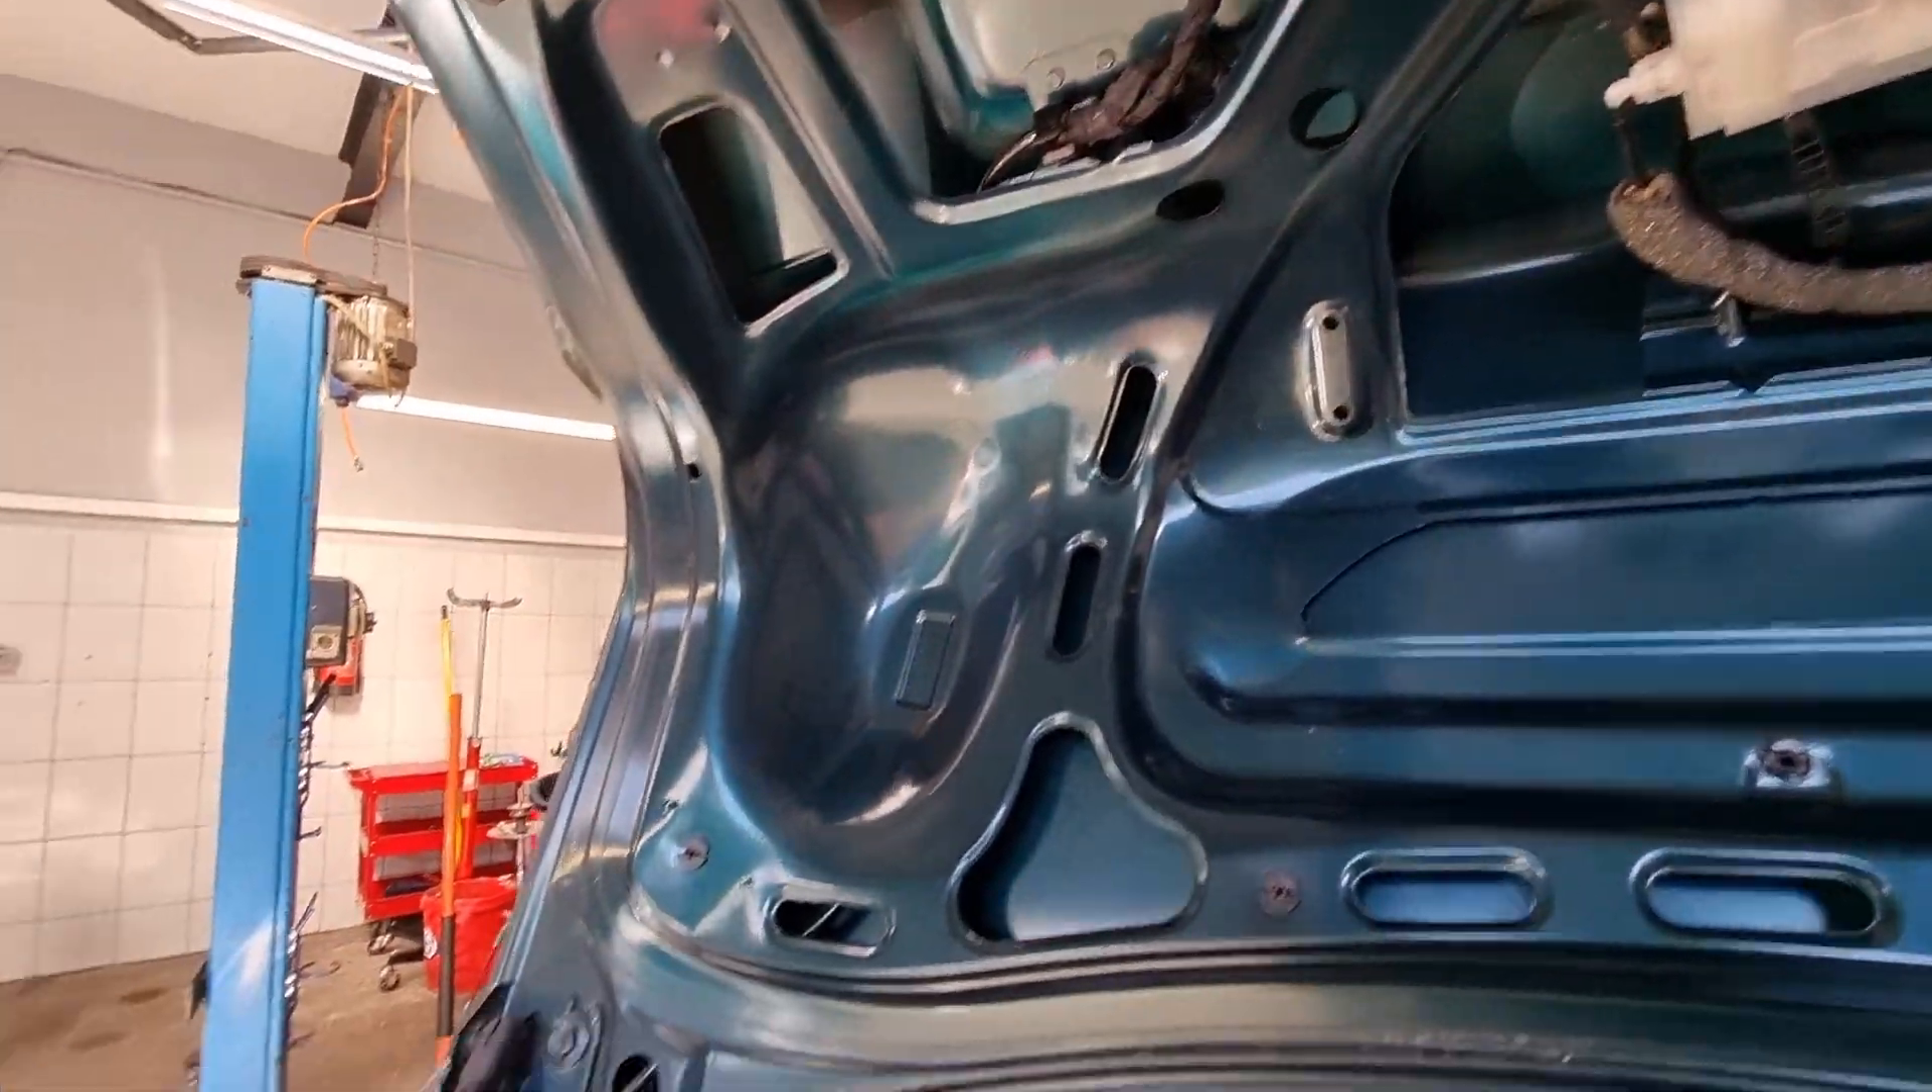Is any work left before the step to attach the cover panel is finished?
Yes.